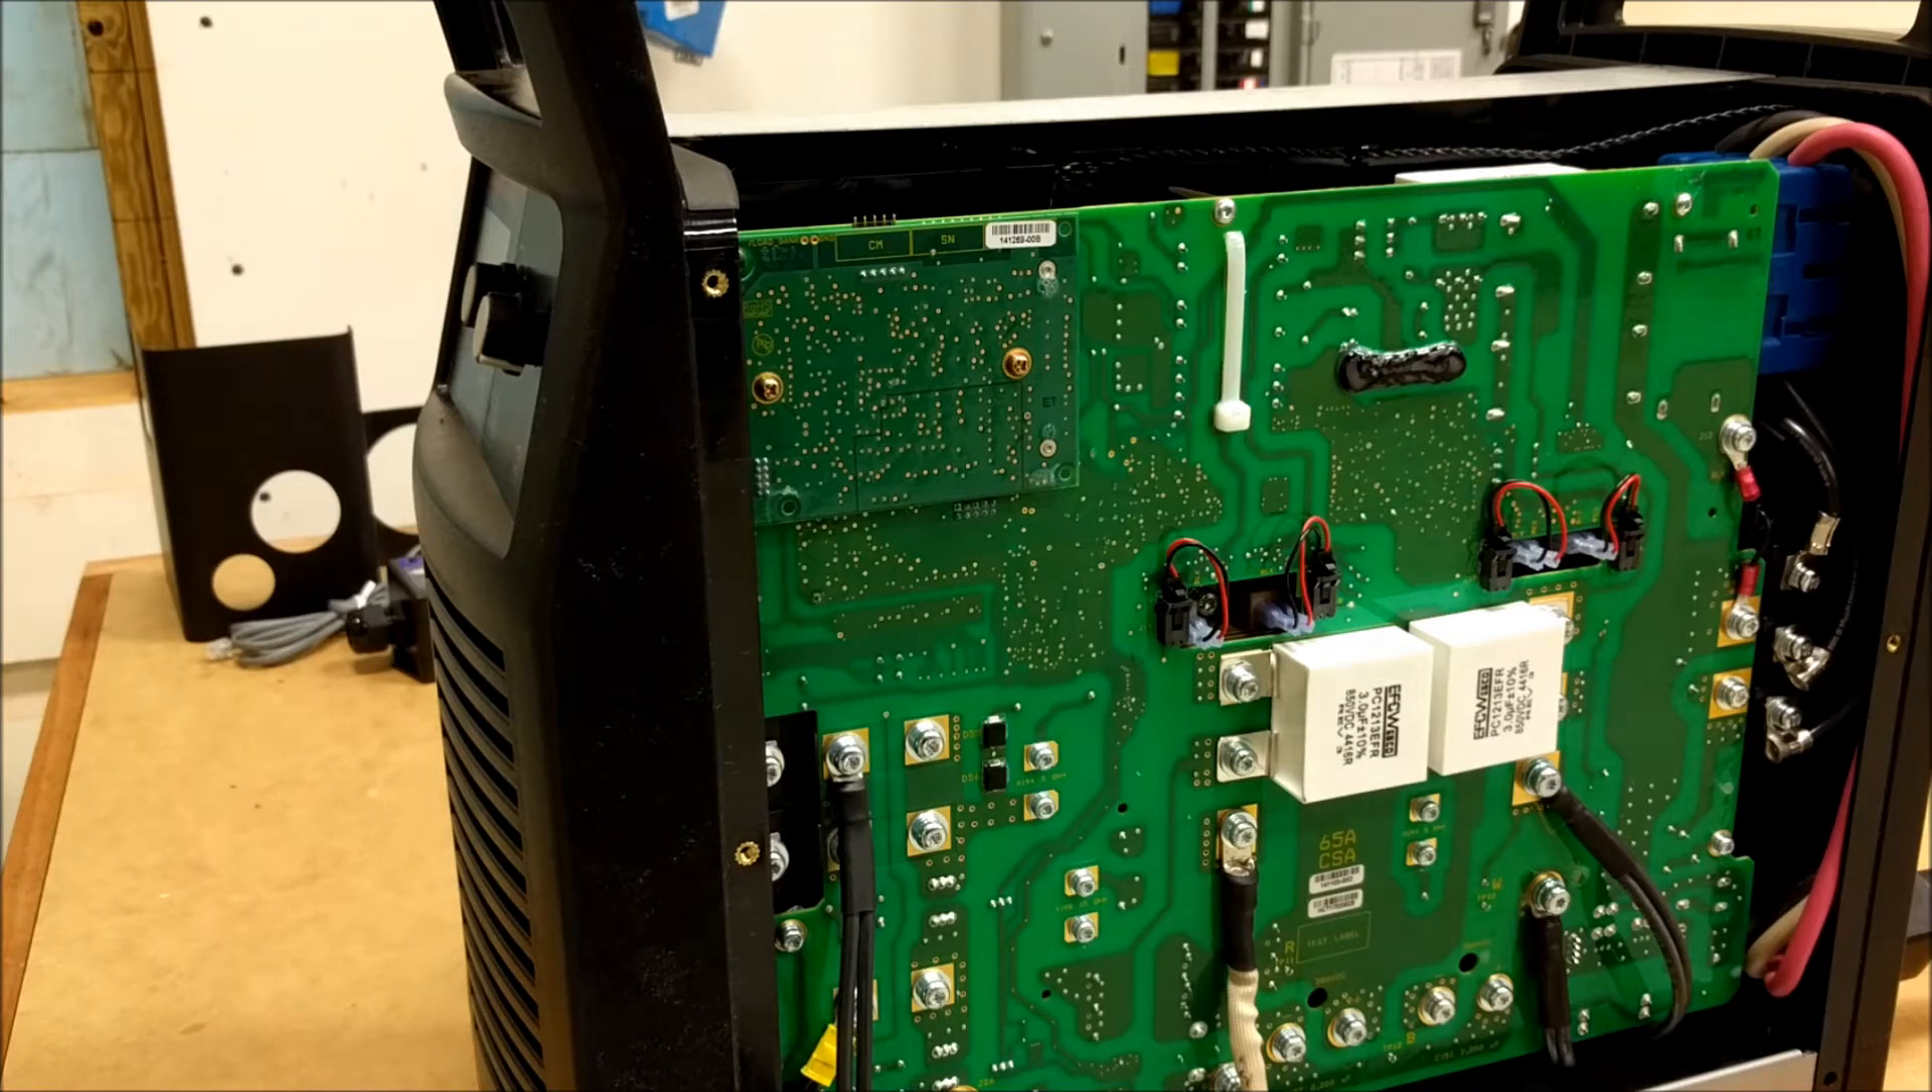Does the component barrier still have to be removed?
No.